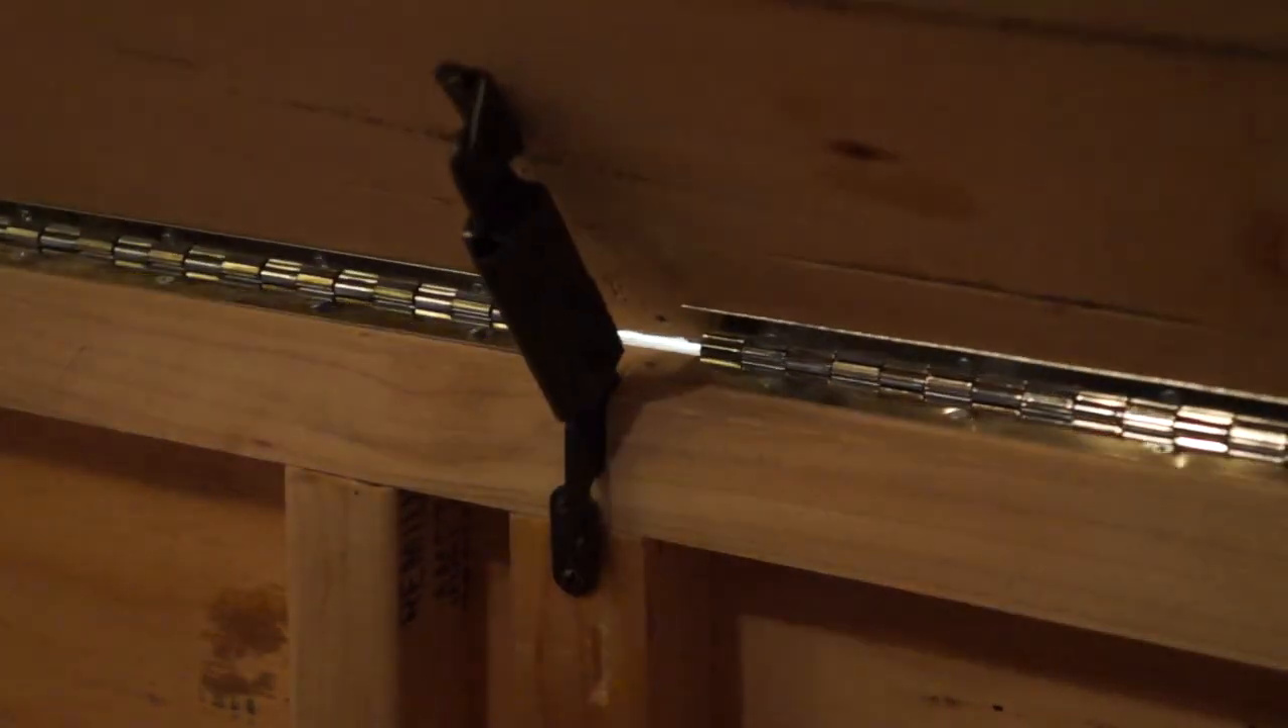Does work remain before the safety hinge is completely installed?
No.